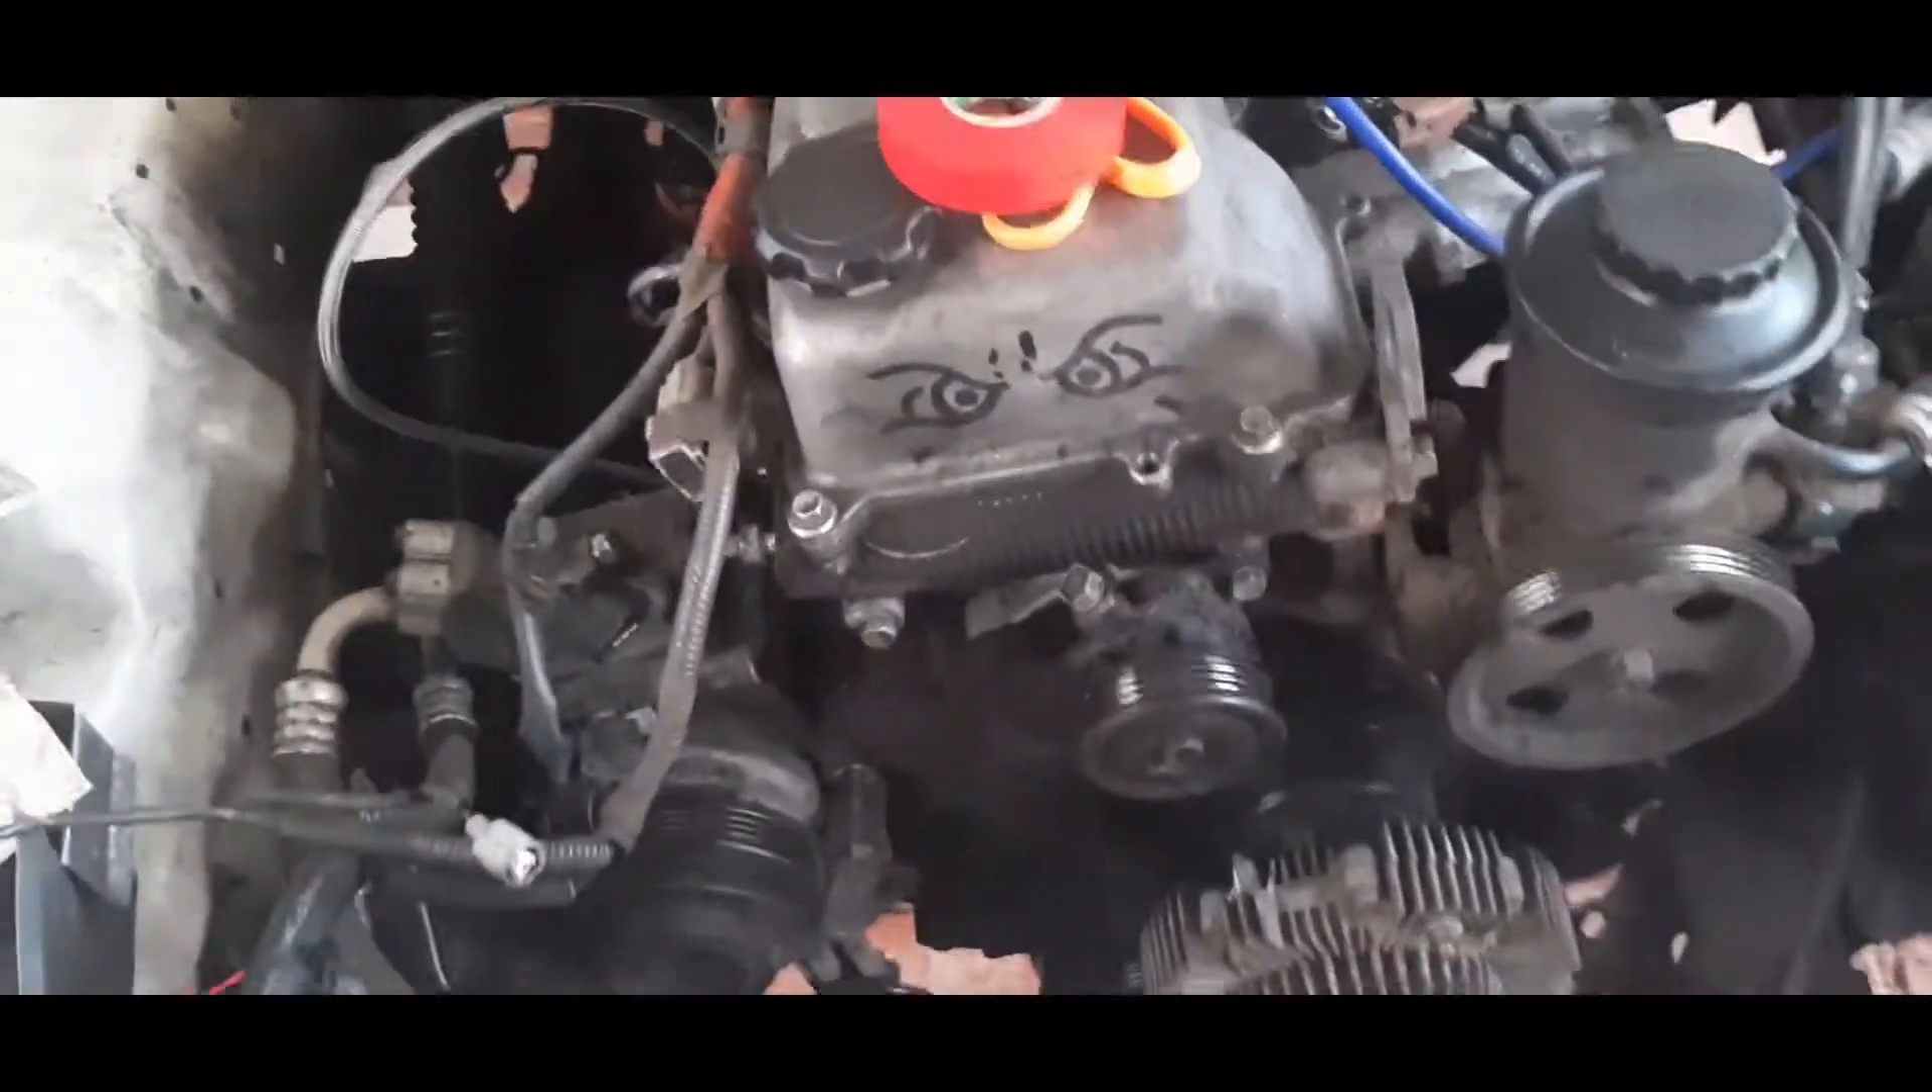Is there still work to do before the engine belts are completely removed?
No.